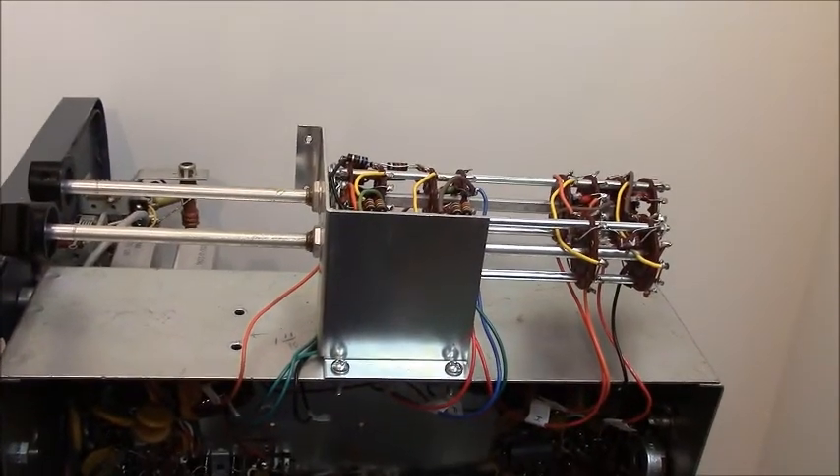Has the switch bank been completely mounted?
Yes.